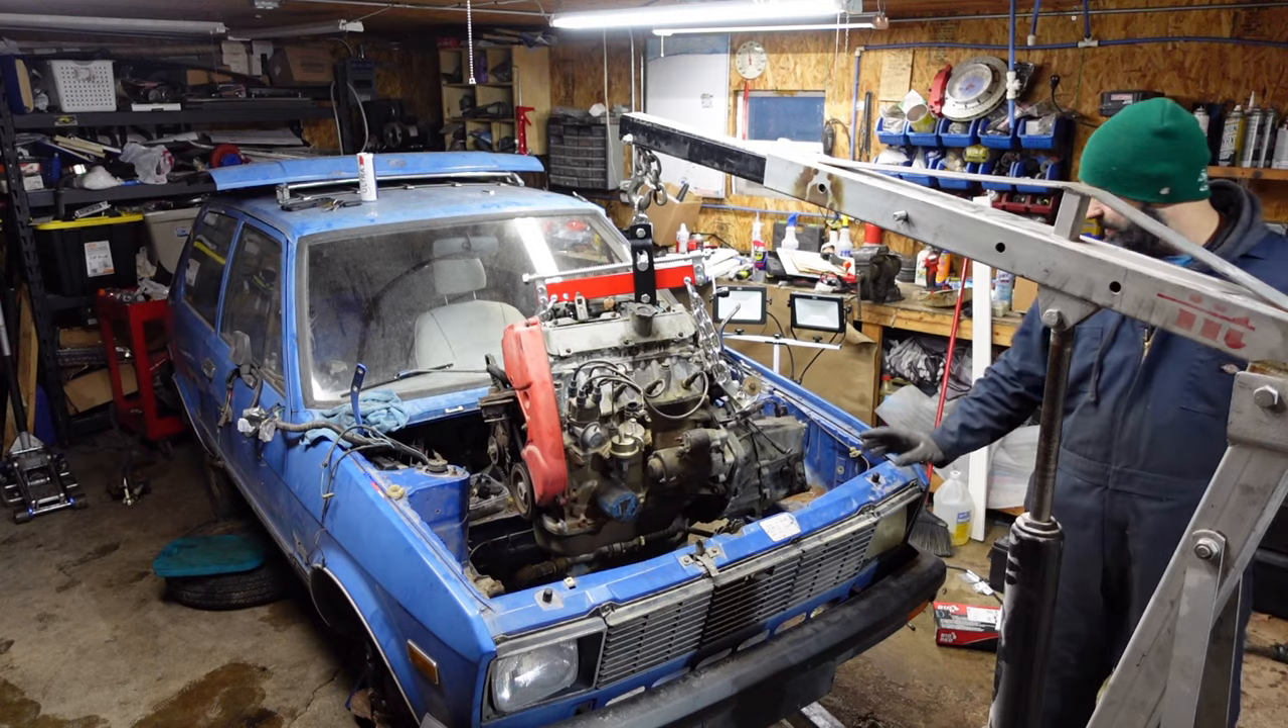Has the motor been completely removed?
No.